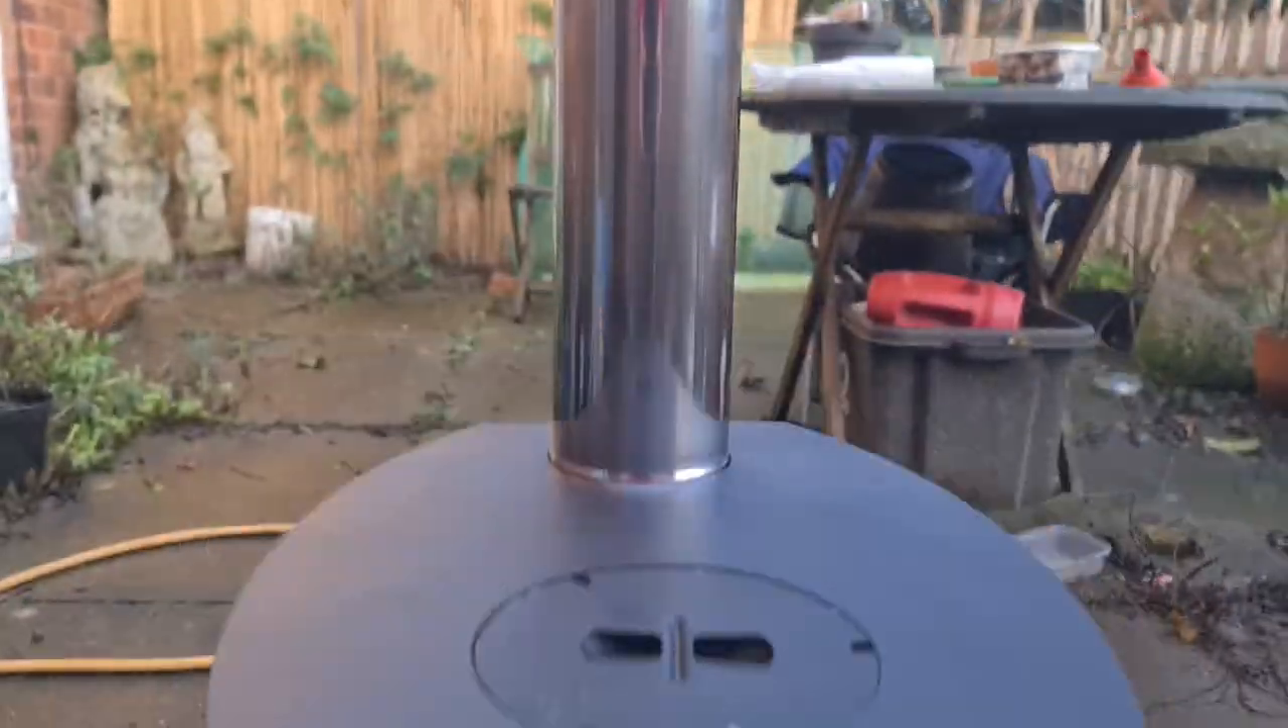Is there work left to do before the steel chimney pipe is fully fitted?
No.